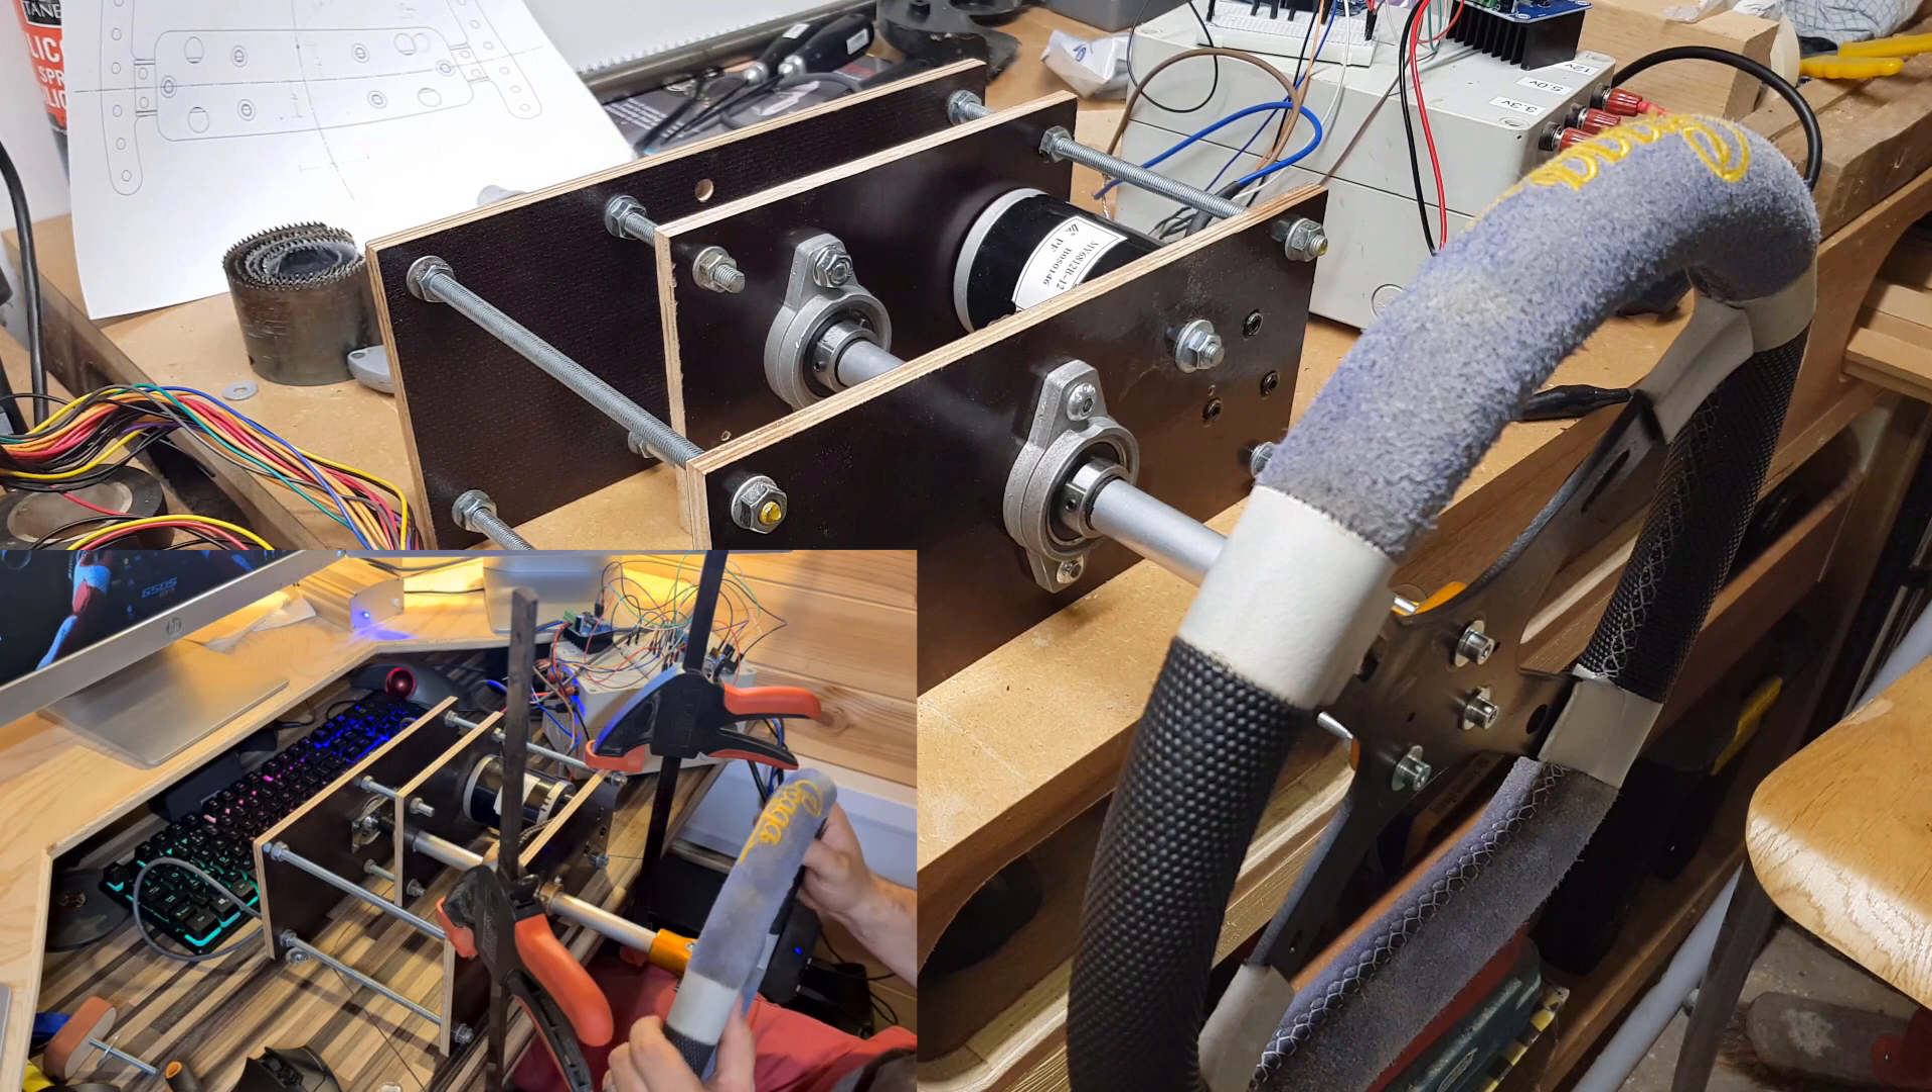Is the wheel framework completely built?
Yes.